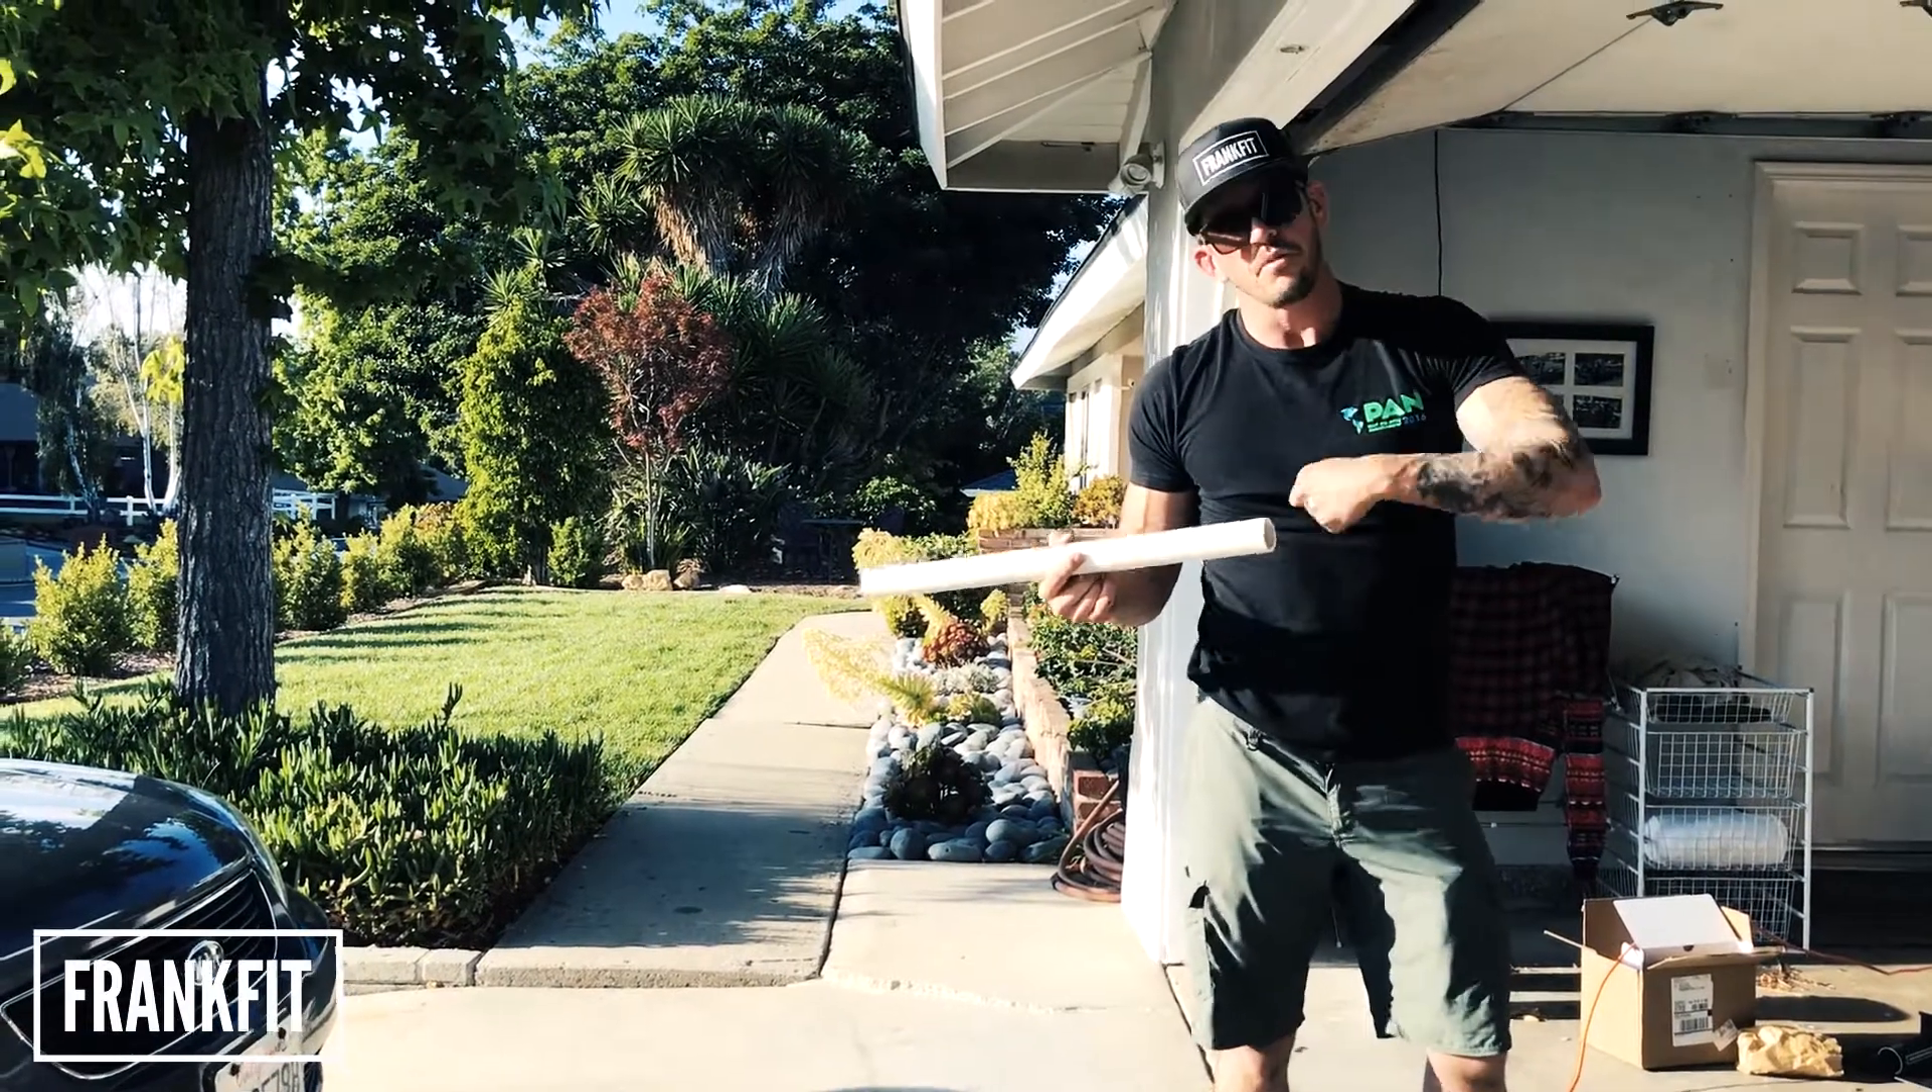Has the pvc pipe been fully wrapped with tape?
No.